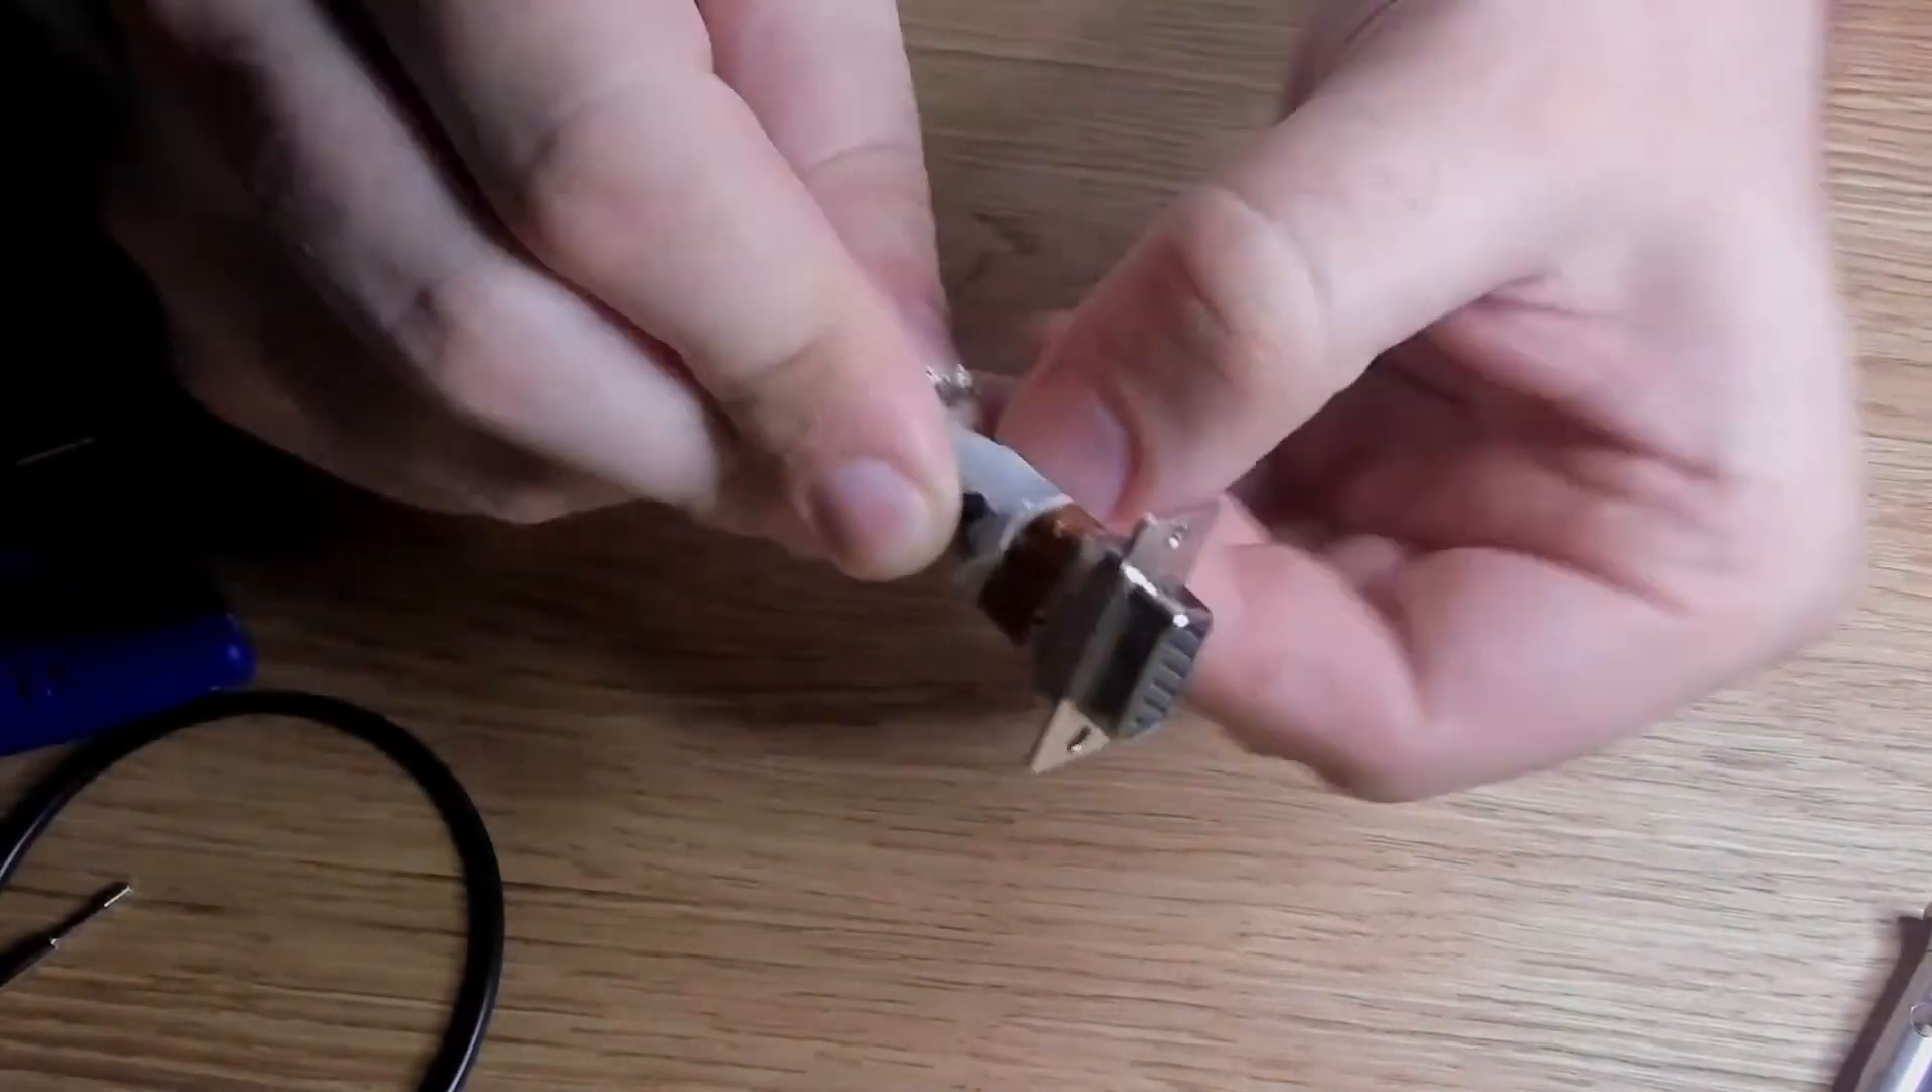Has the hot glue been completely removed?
No.